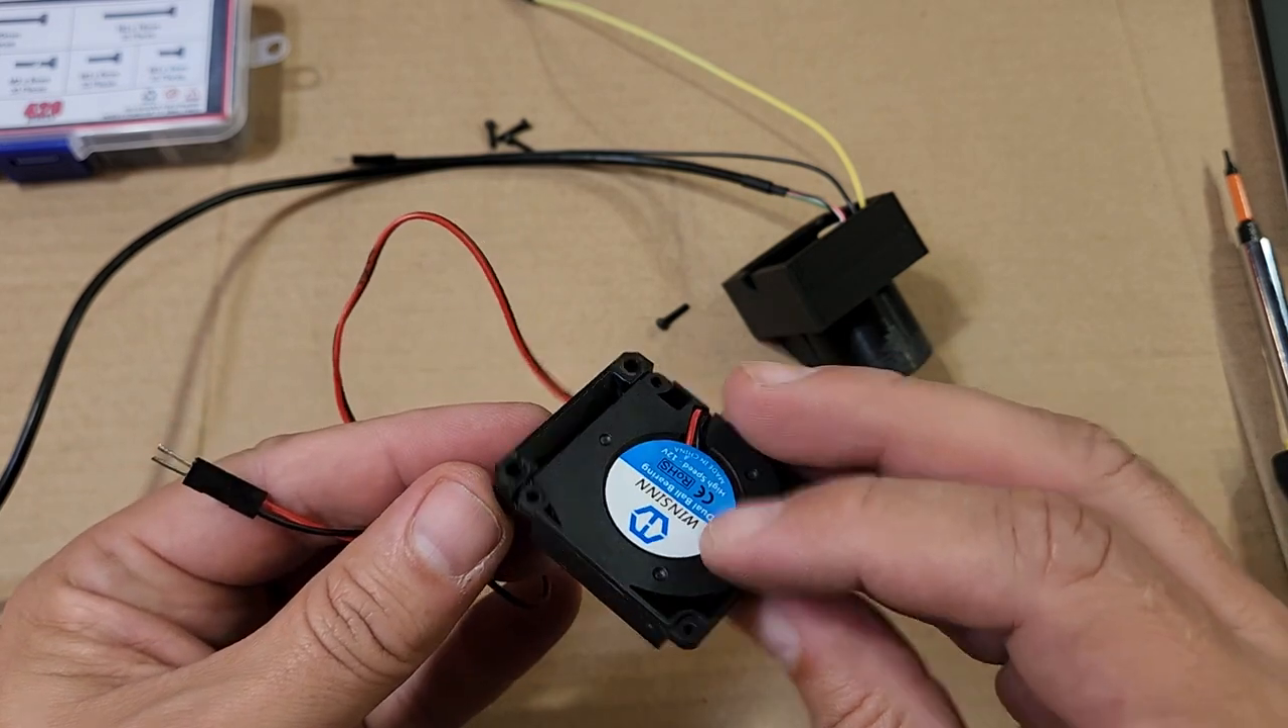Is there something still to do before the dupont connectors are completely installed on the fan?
No.